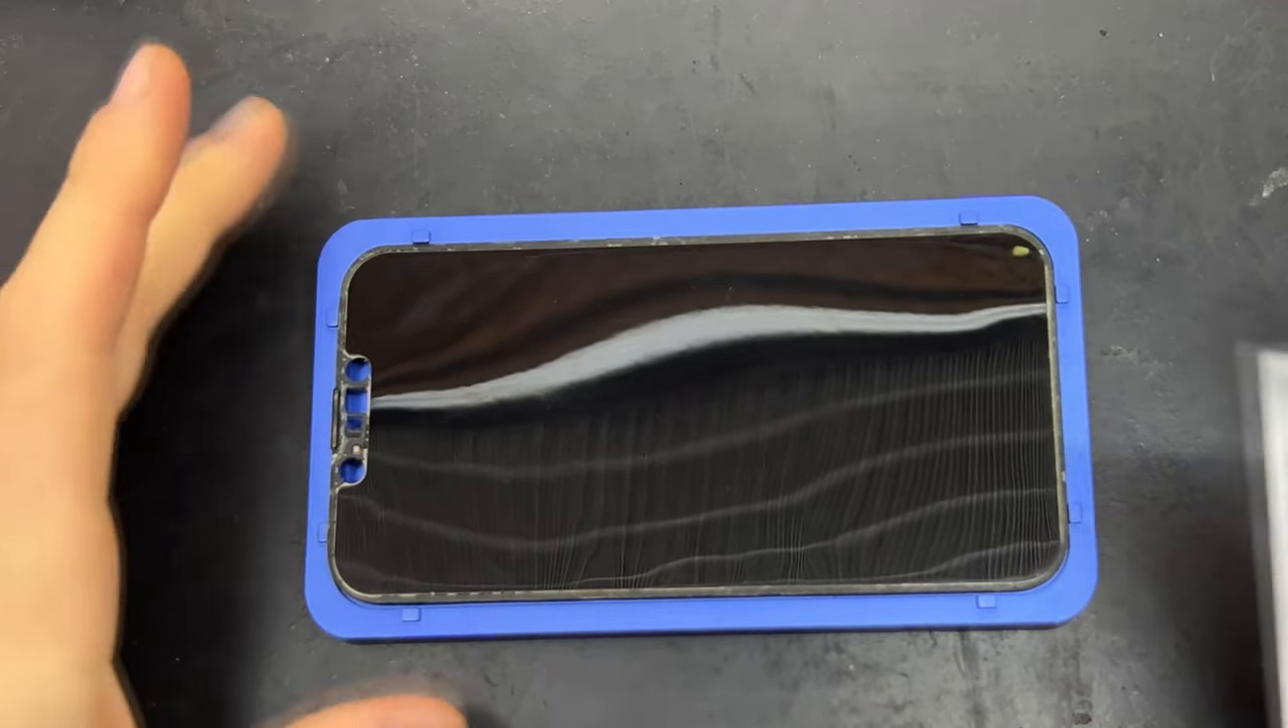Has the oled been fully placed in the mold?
Yes.